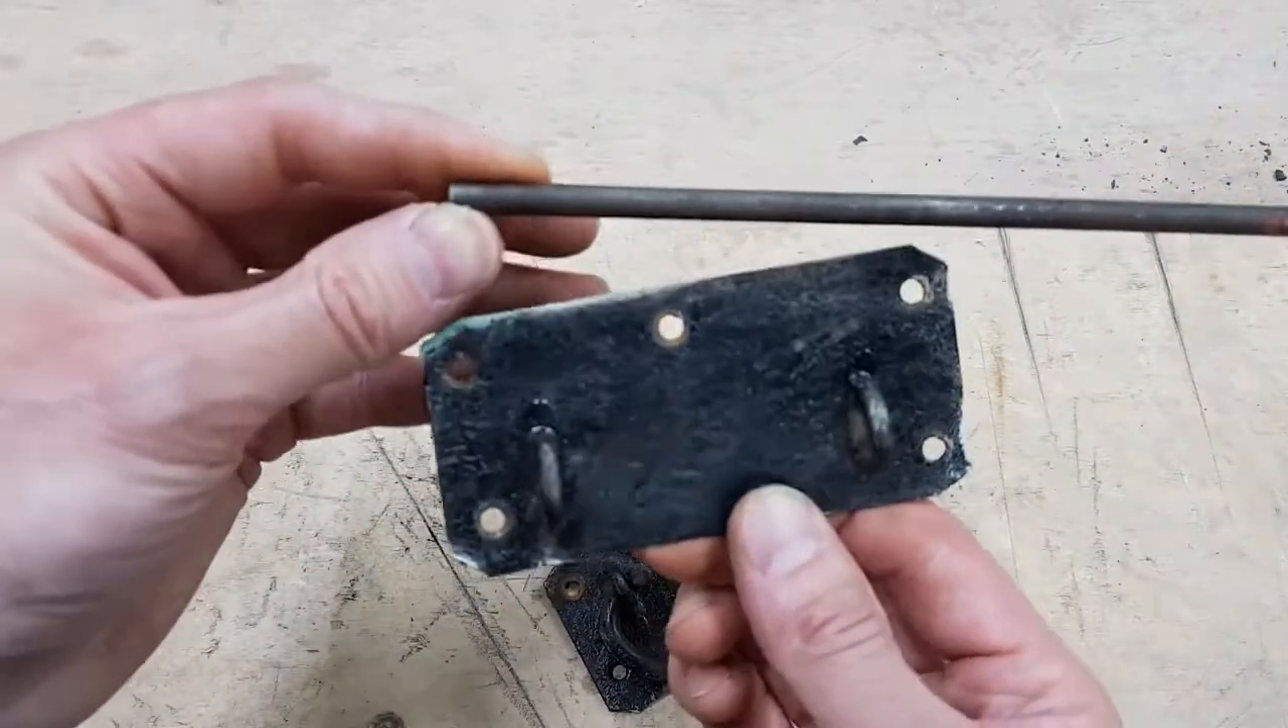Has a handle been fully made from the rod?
No.